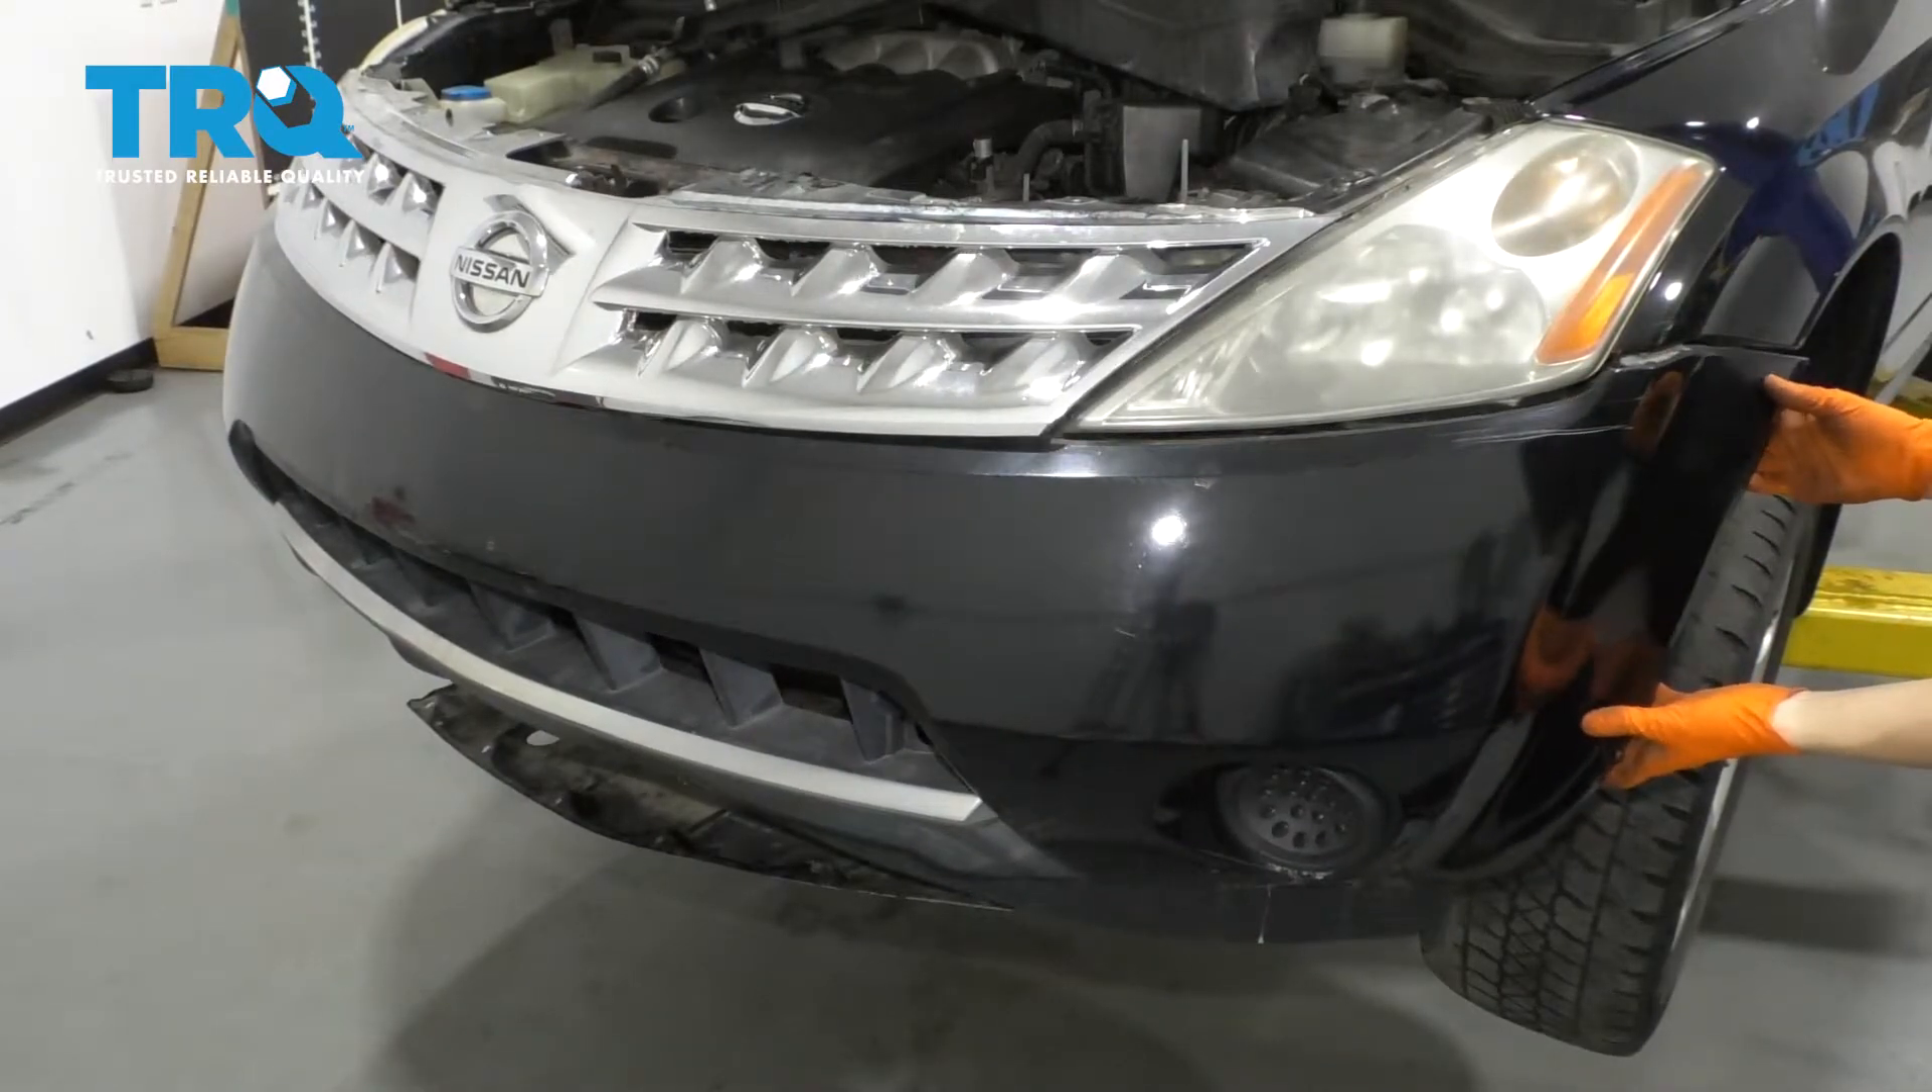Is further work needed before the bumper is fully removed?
Yes.